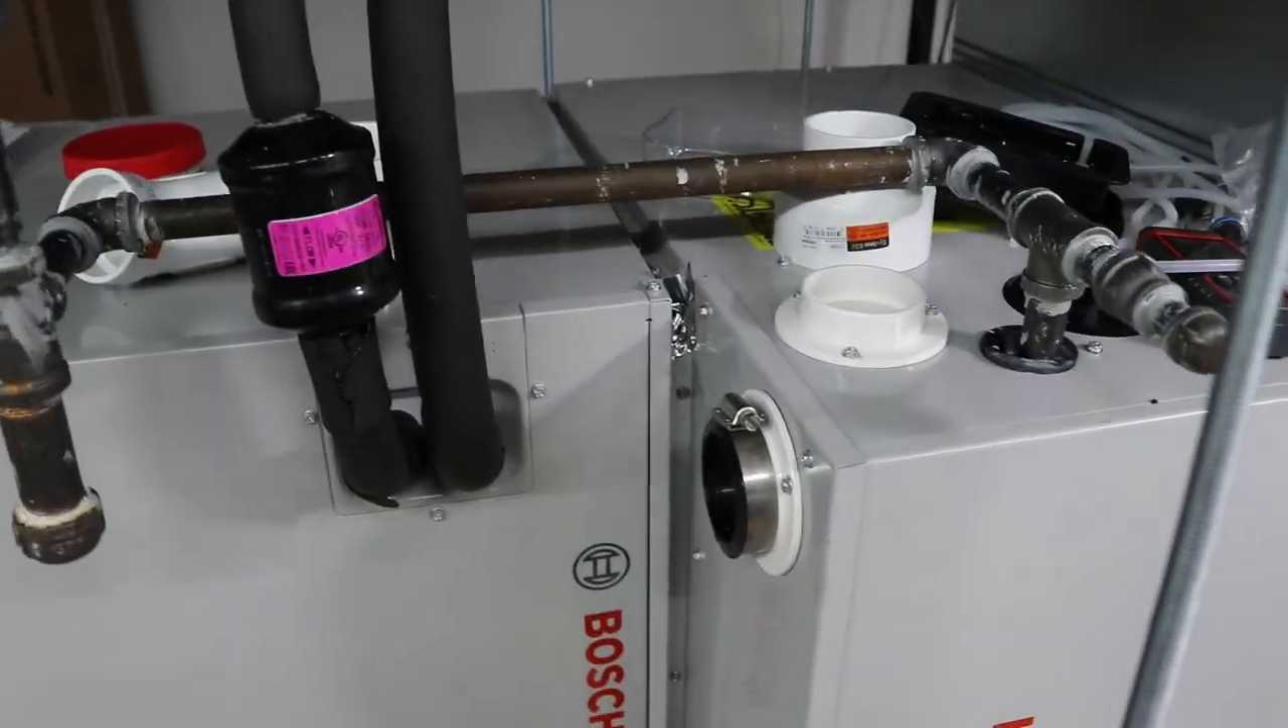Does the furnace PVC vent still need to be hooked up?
Yes.